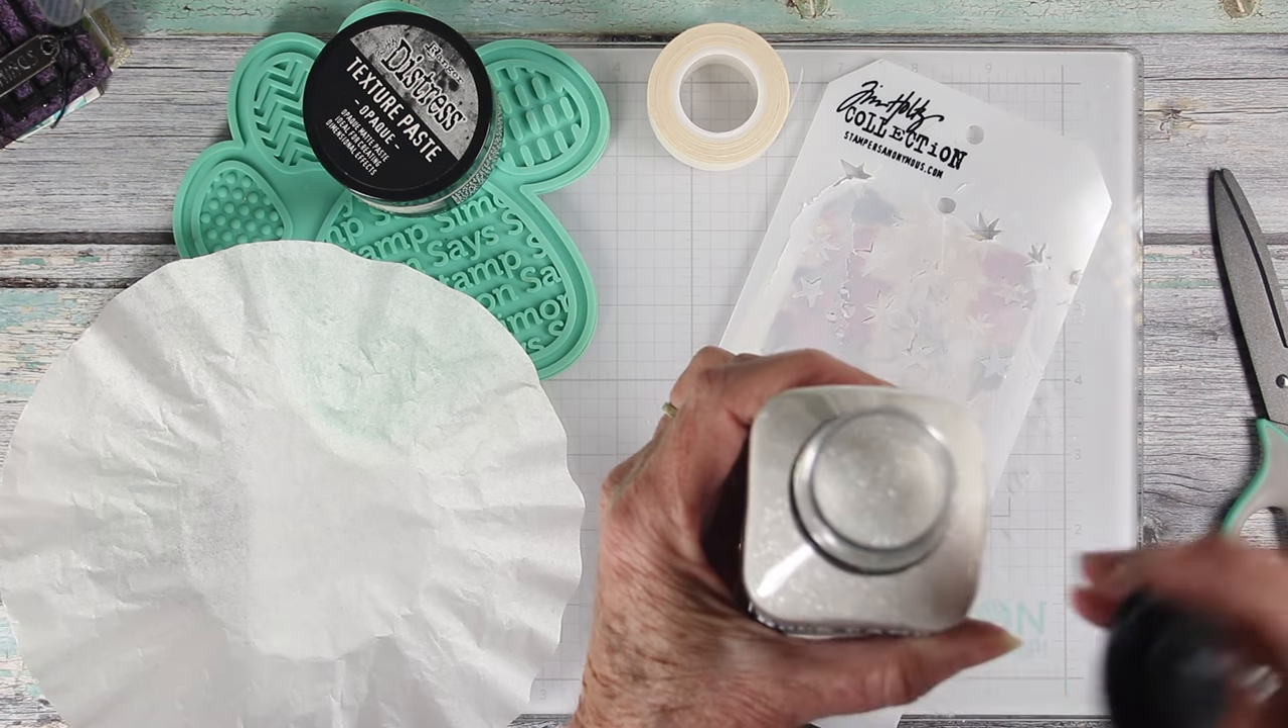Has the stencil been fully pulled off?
No.